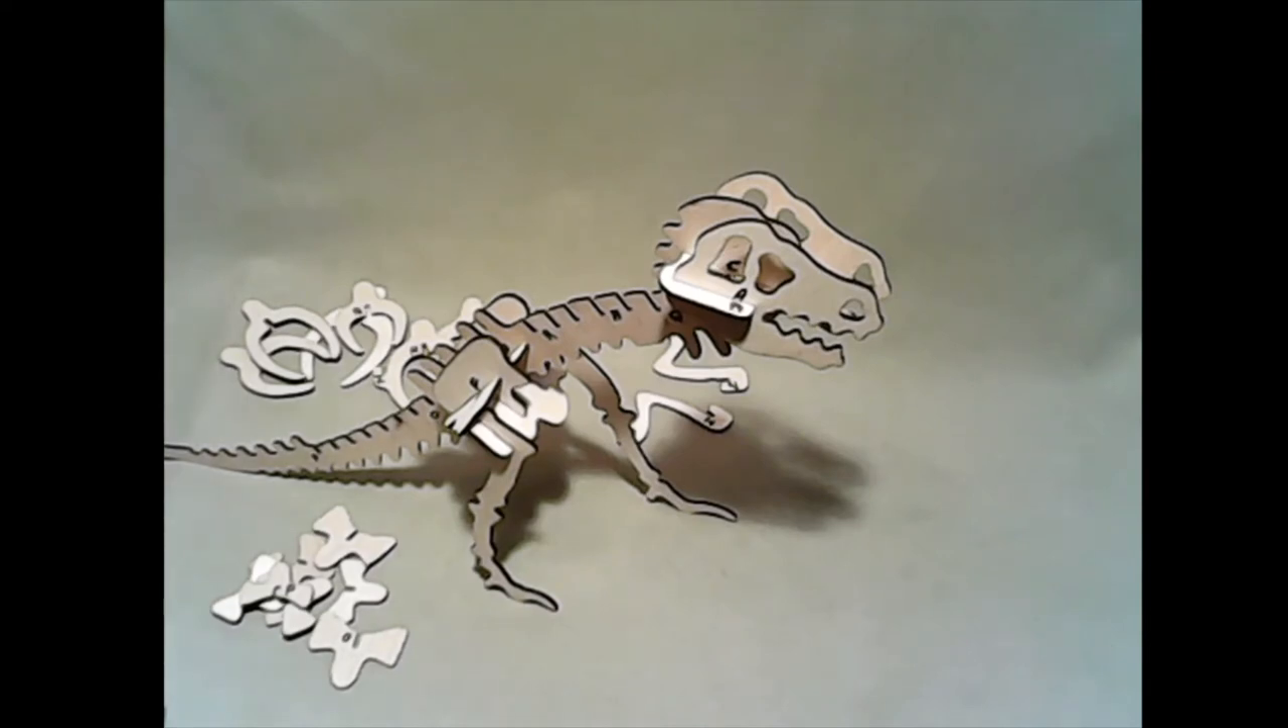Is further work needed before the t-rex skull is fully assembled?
No.